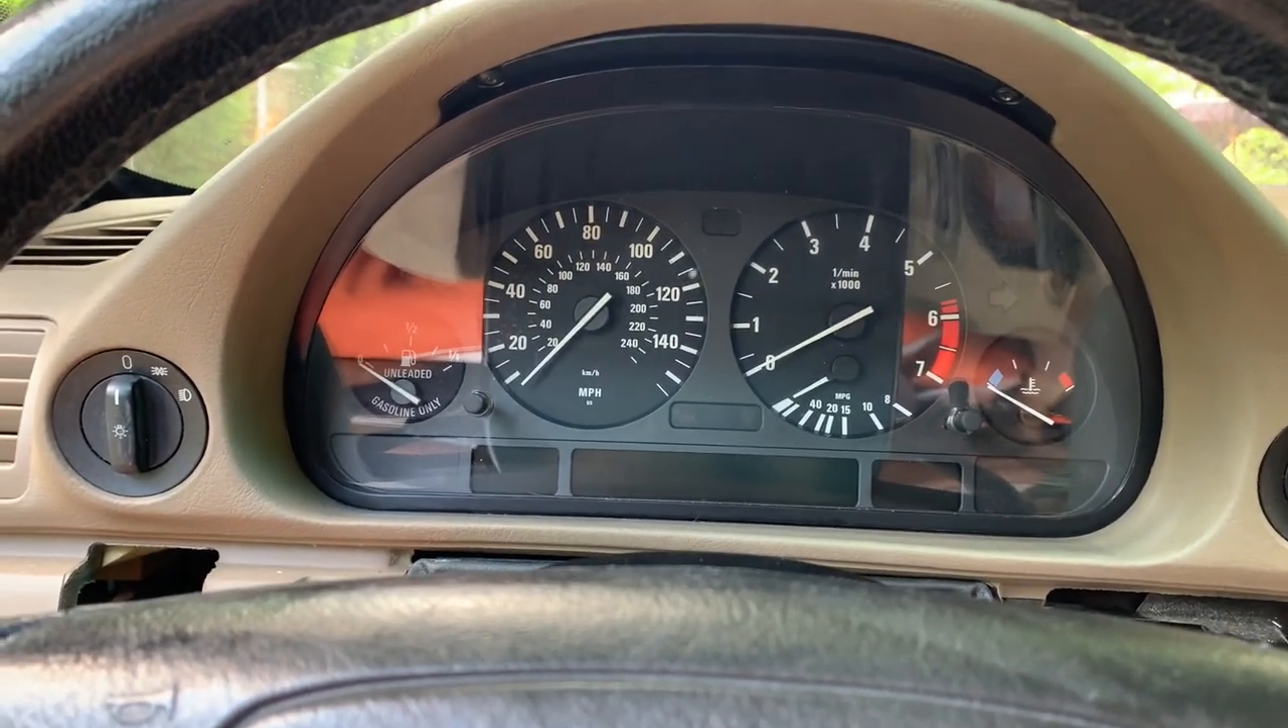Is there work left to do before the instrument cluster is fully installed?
No.